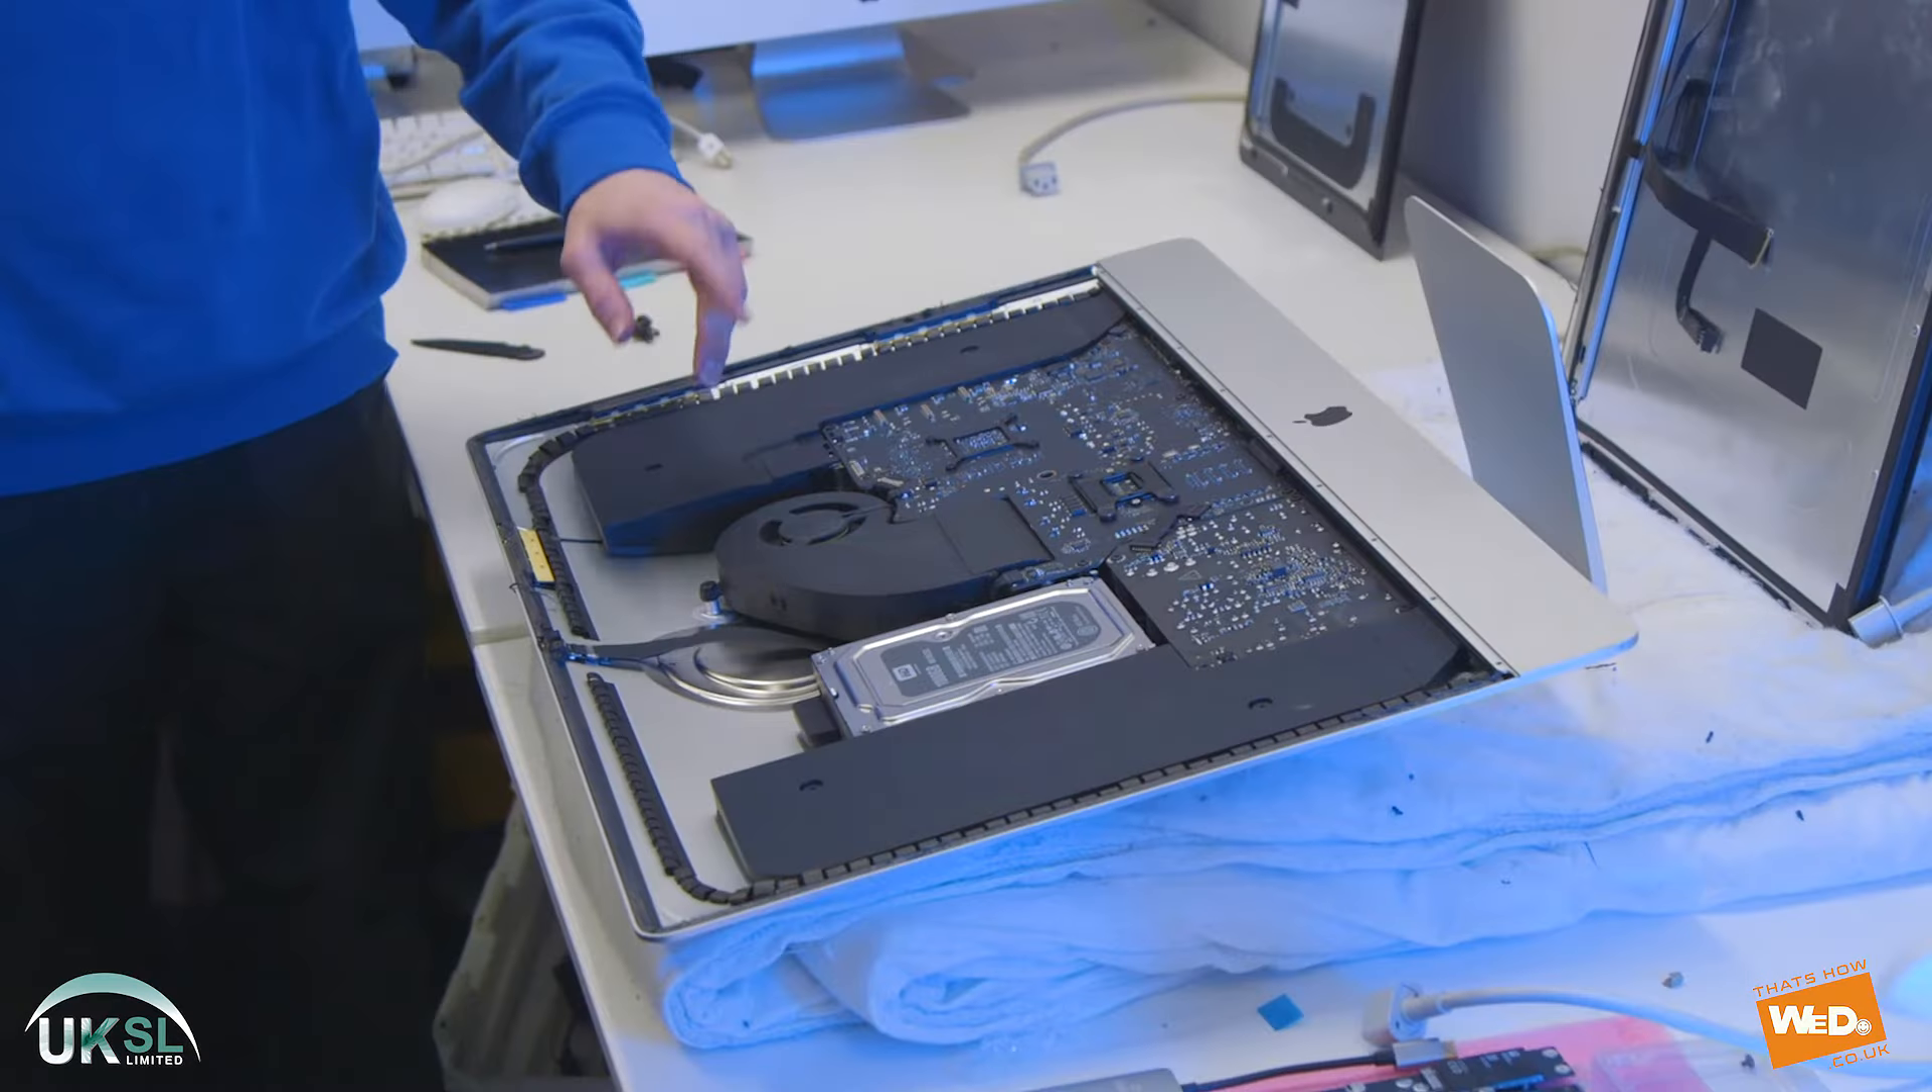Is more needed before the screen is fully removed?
No.